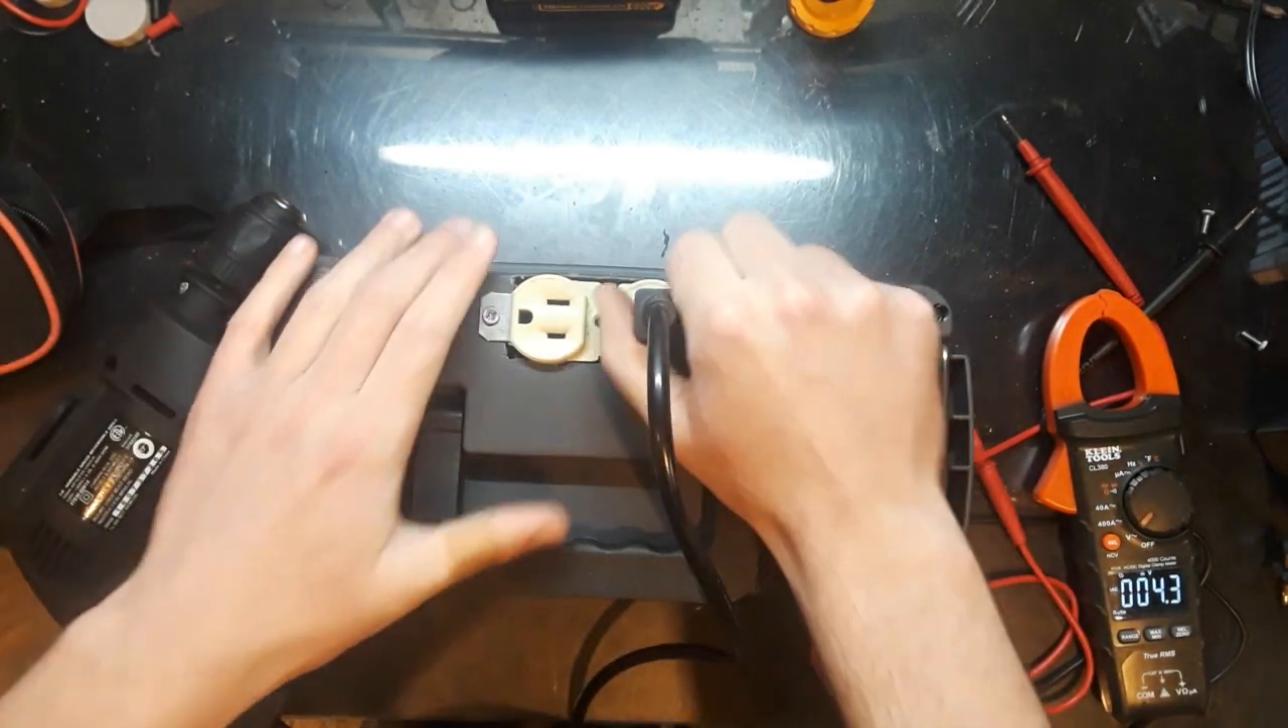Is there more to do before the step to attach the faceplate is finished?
Yes.